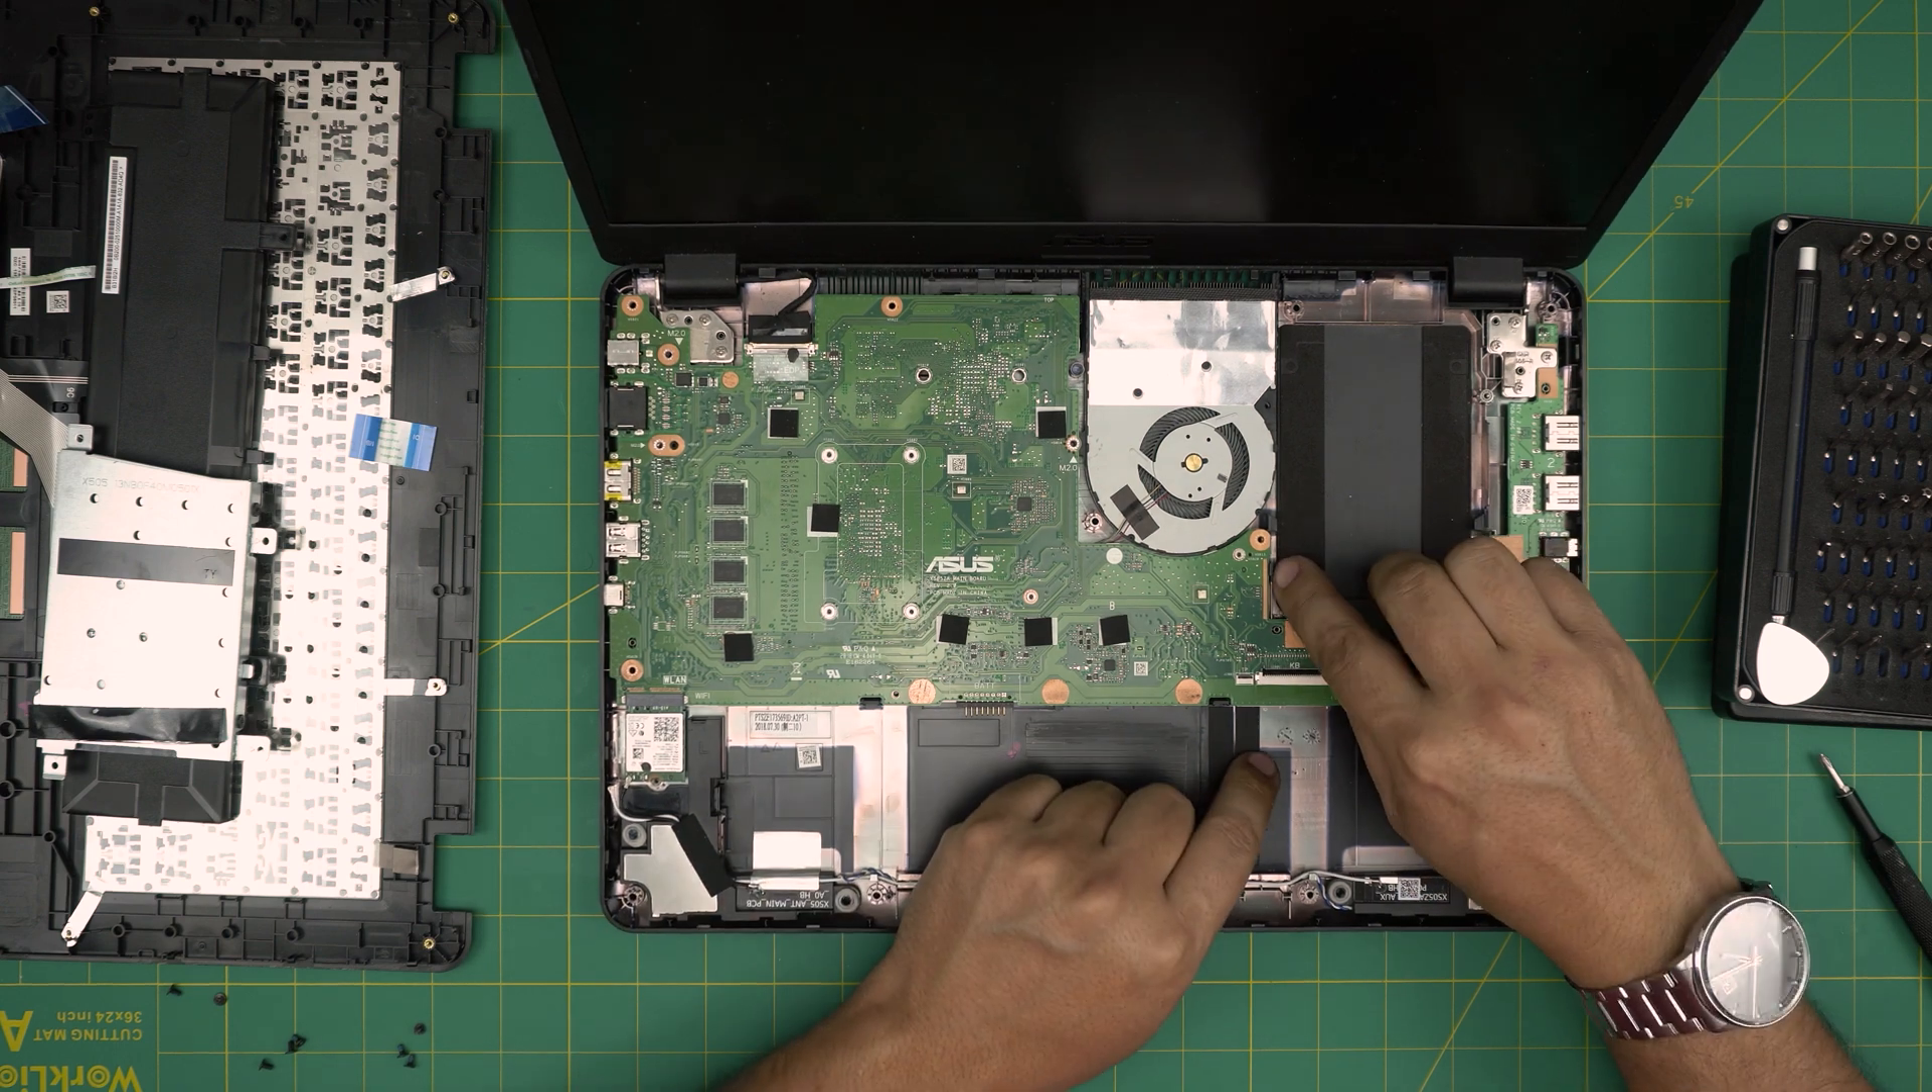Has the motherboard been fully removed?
No.